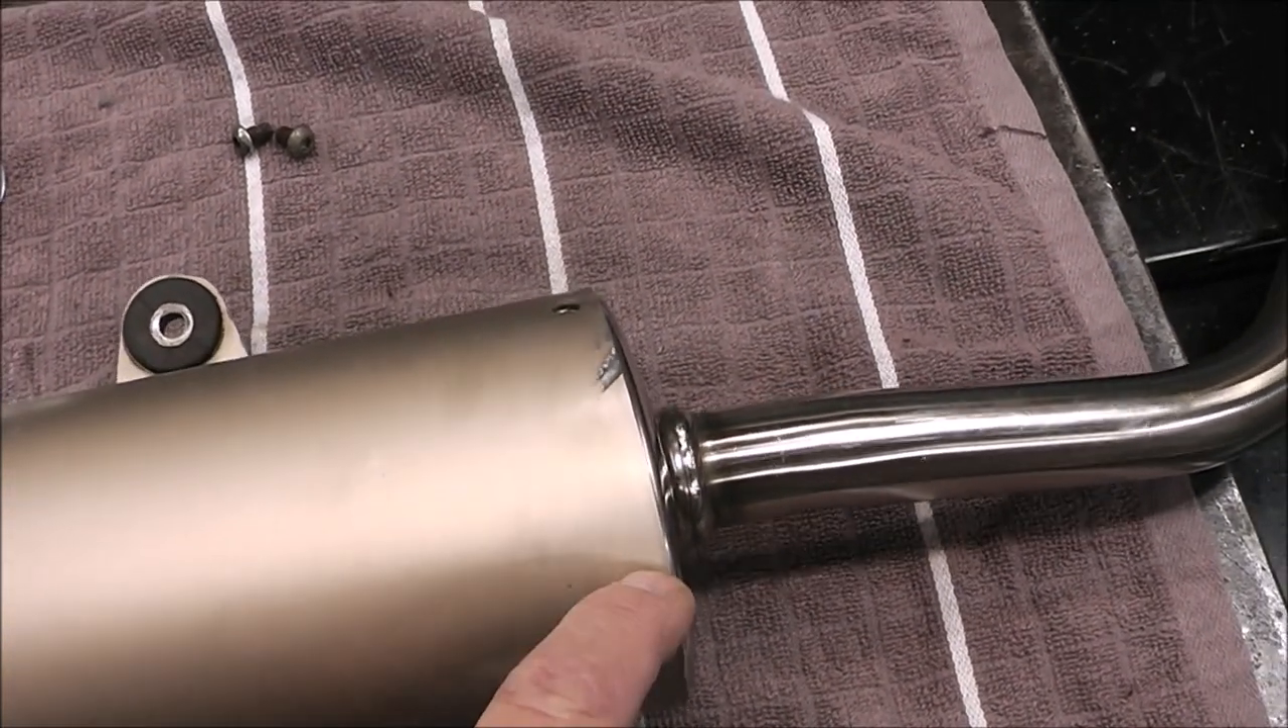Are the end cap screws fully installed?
No.